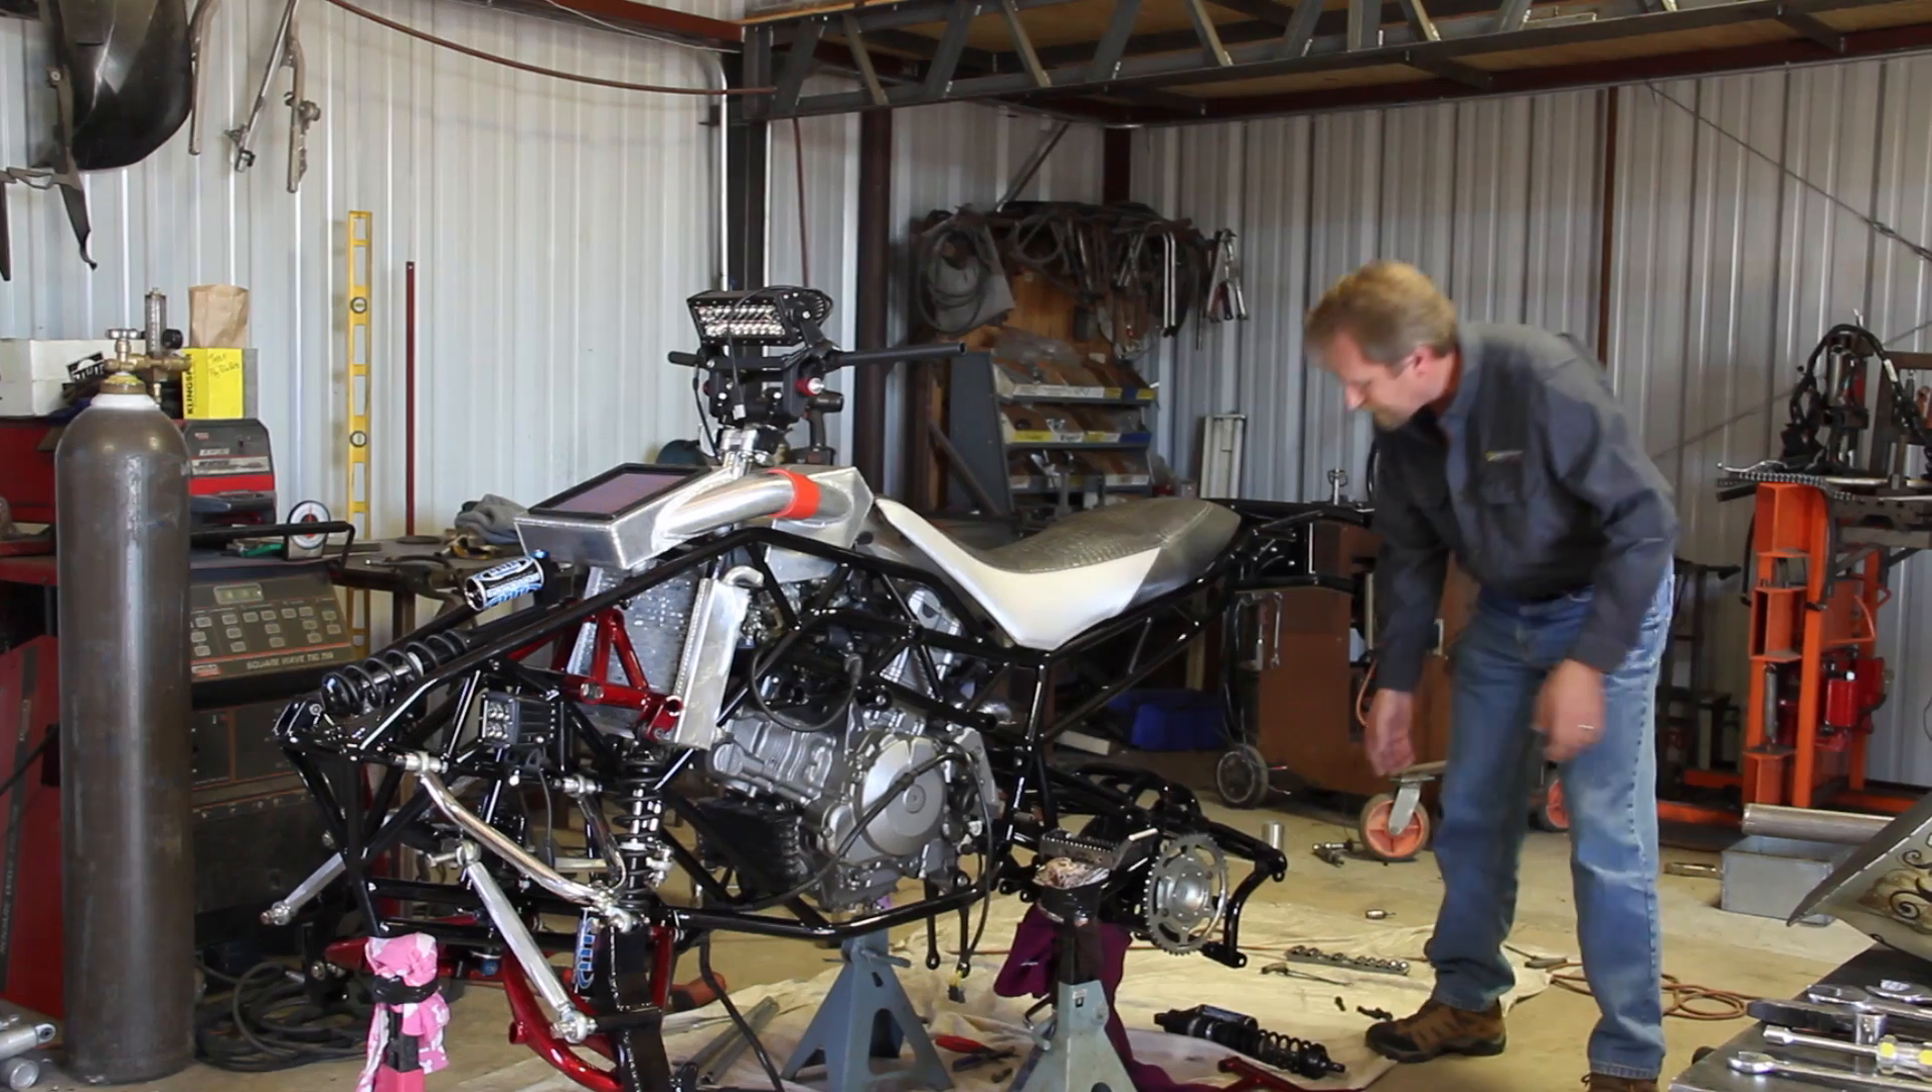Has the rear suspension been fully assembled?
No.